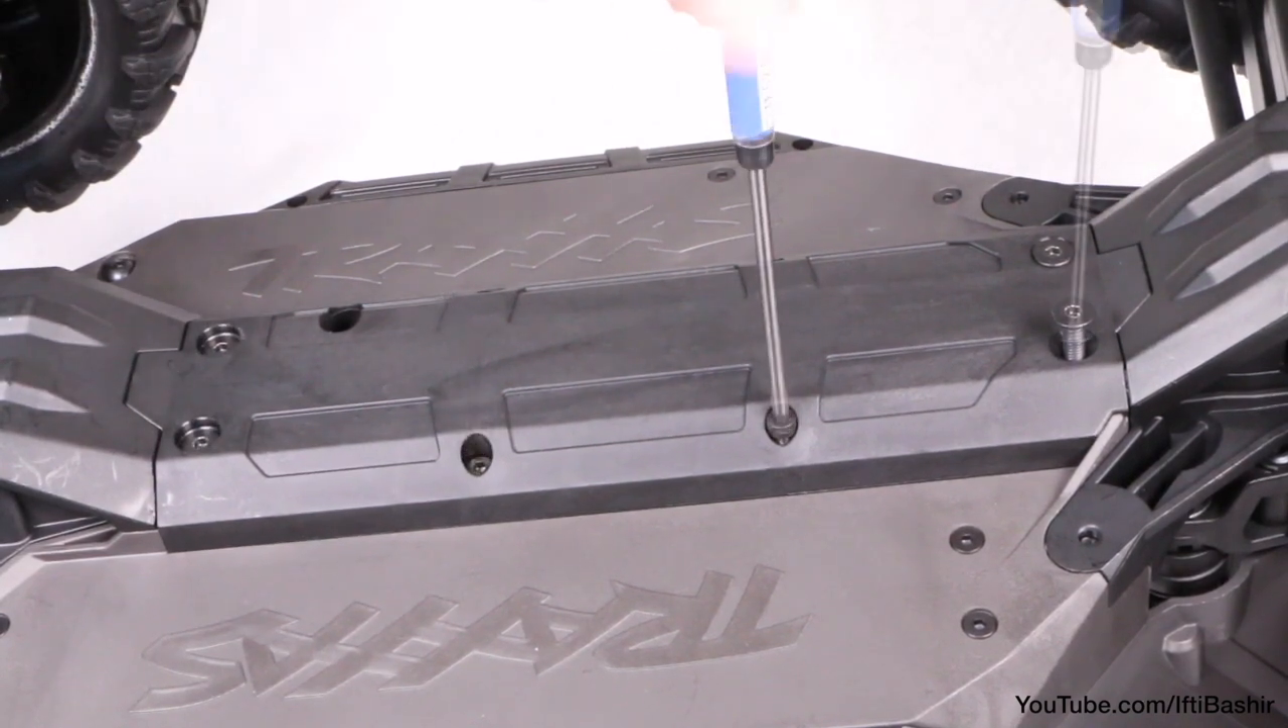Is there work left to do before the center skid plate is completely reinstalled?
Yes.